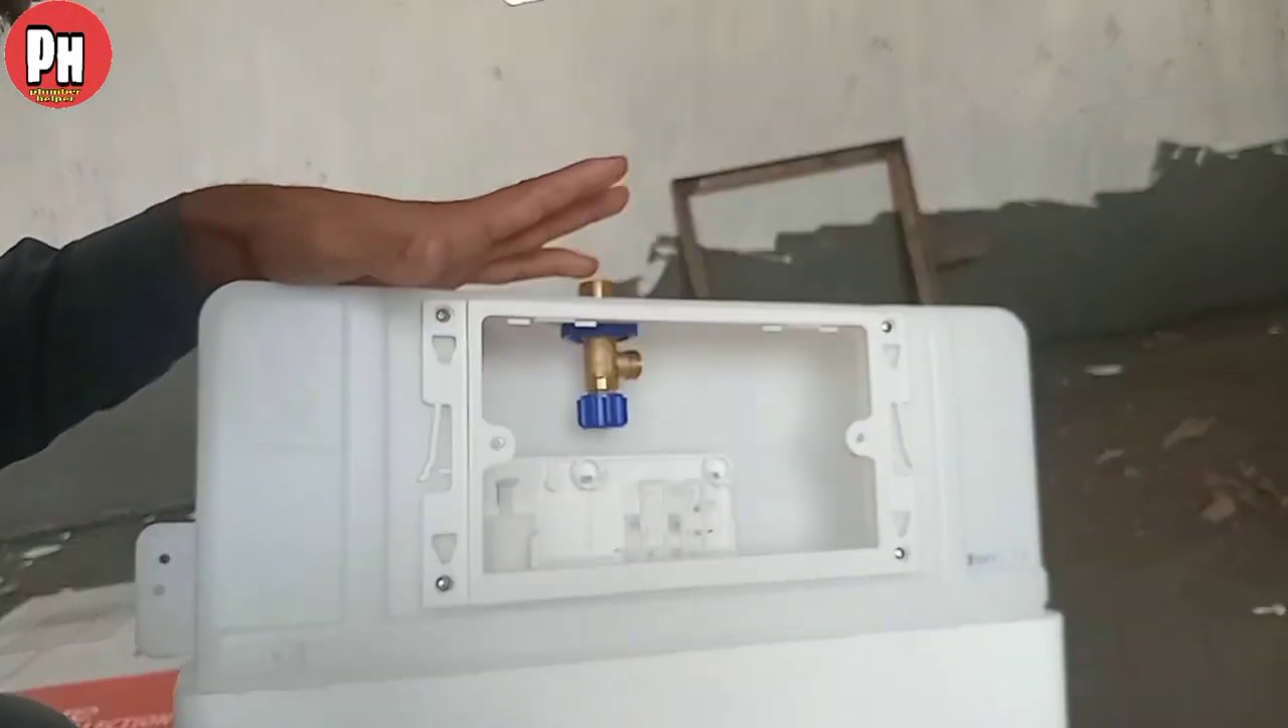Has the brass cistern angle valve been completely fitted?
Yes.